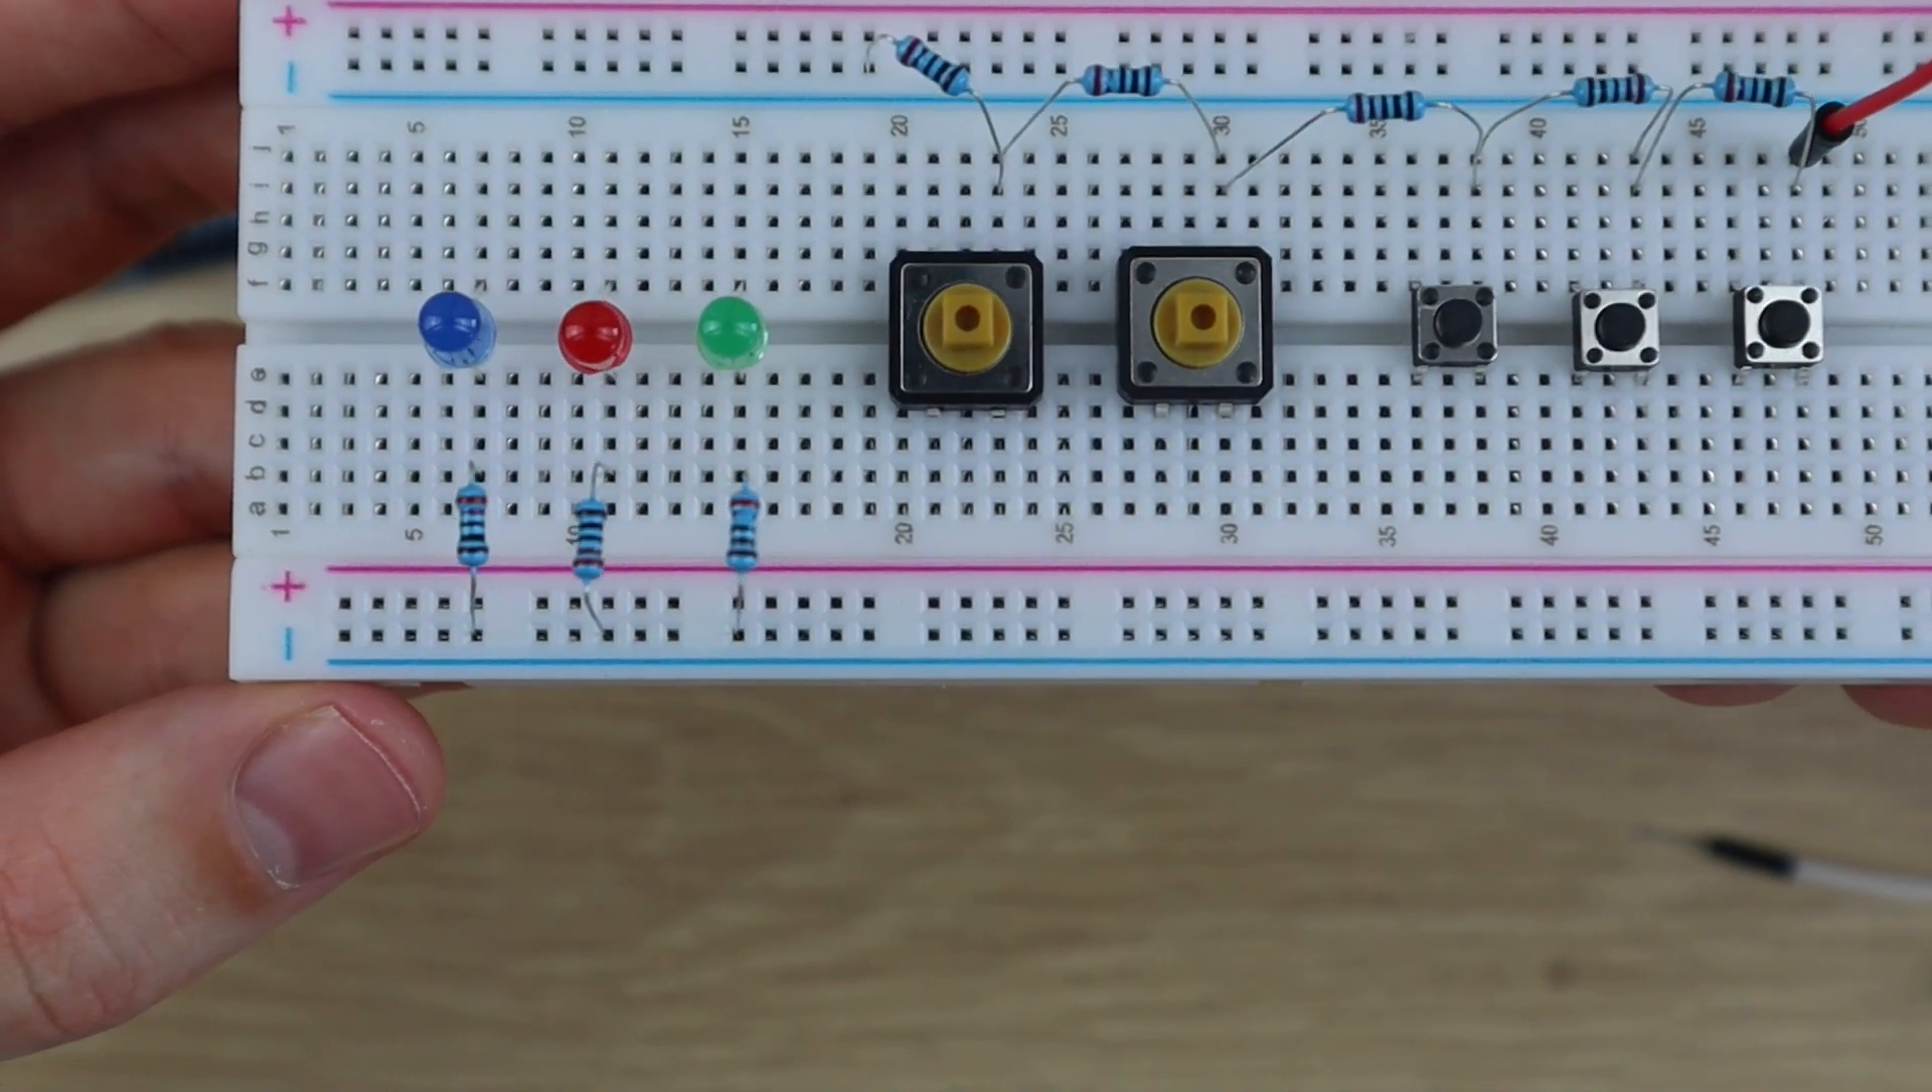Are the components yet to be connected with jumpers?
Yes.